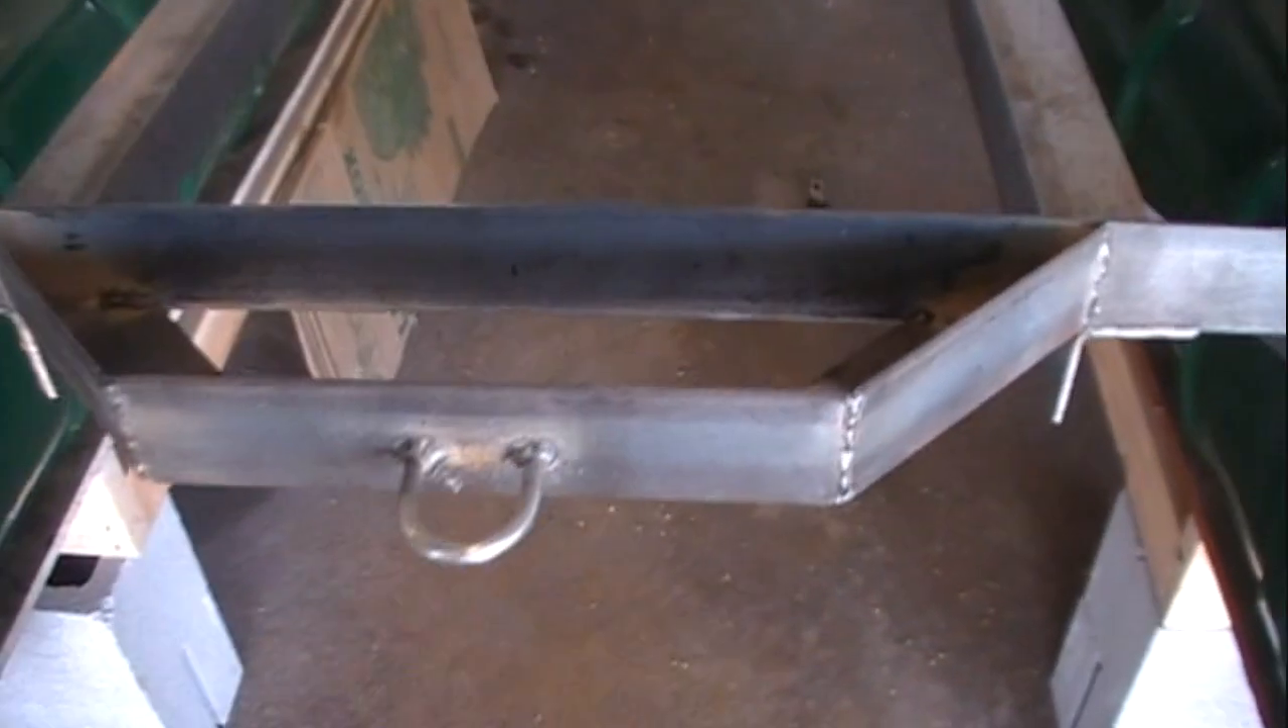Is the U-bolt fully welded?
Yes.